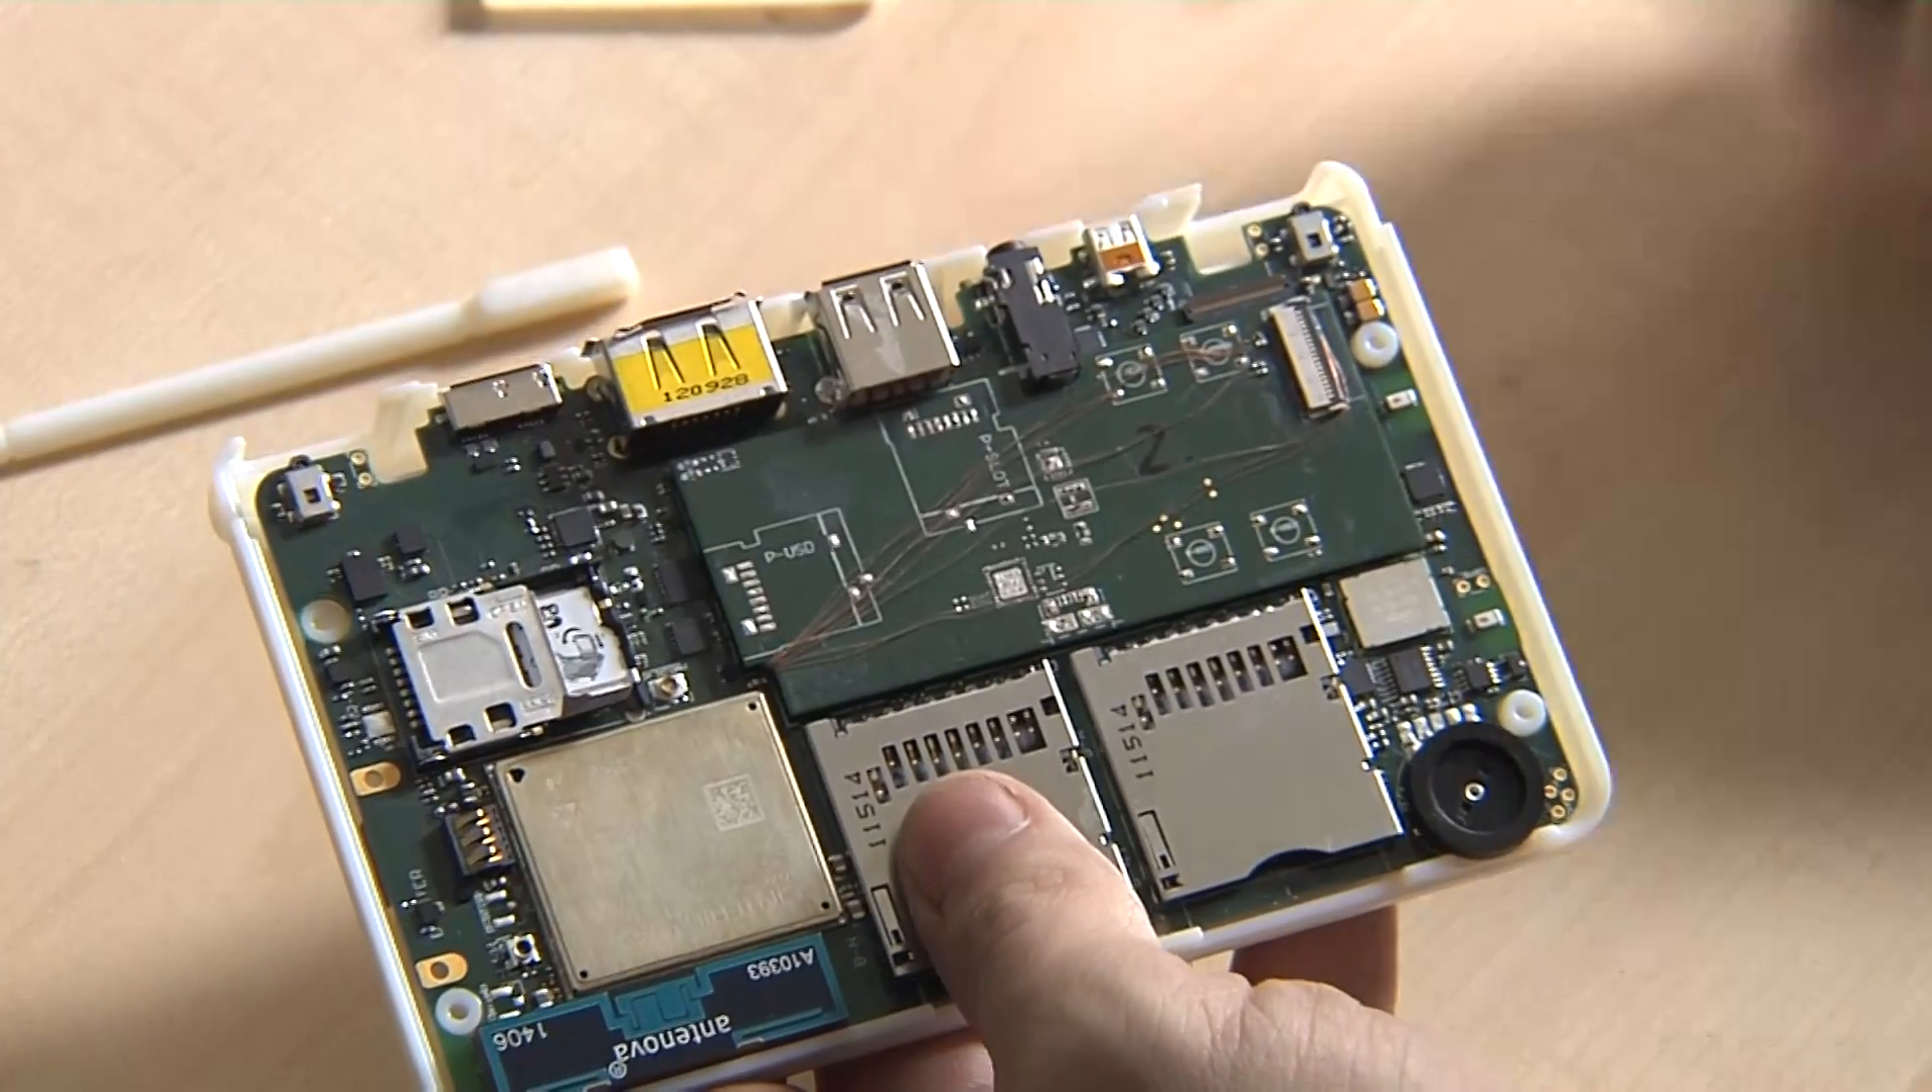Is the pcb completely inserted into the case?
Yes.